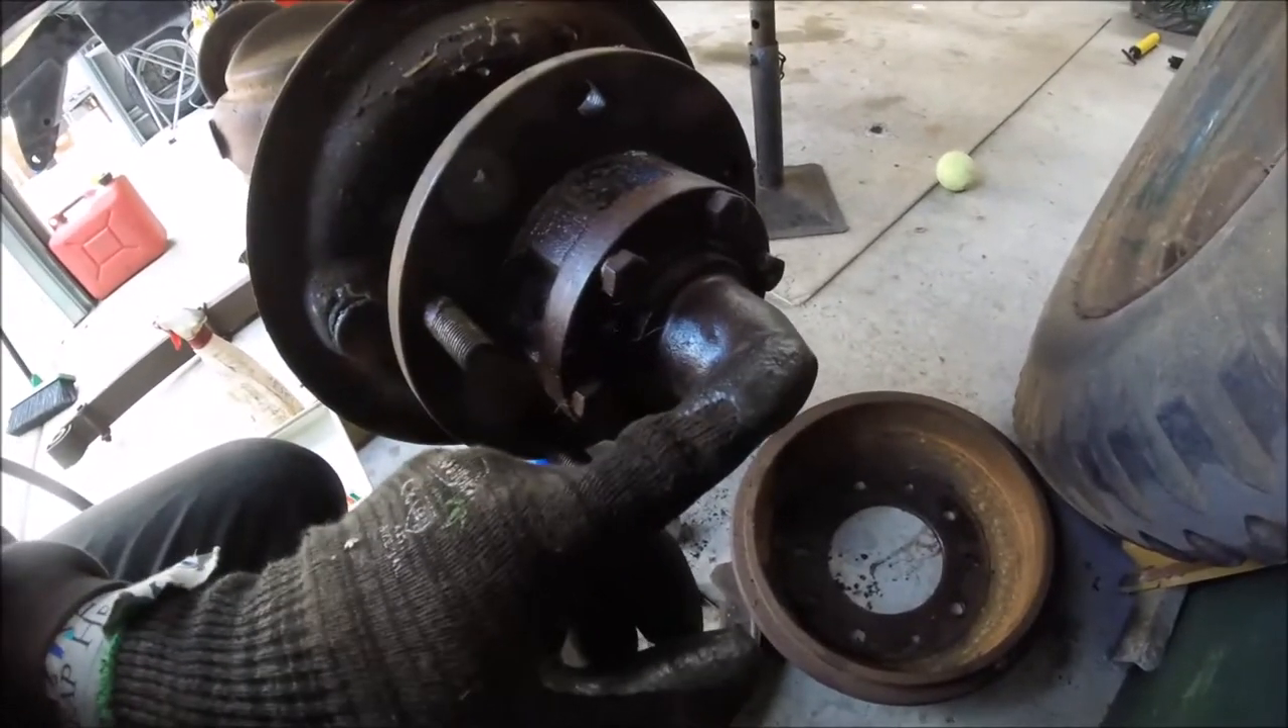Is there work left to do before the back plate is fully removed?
Yes.